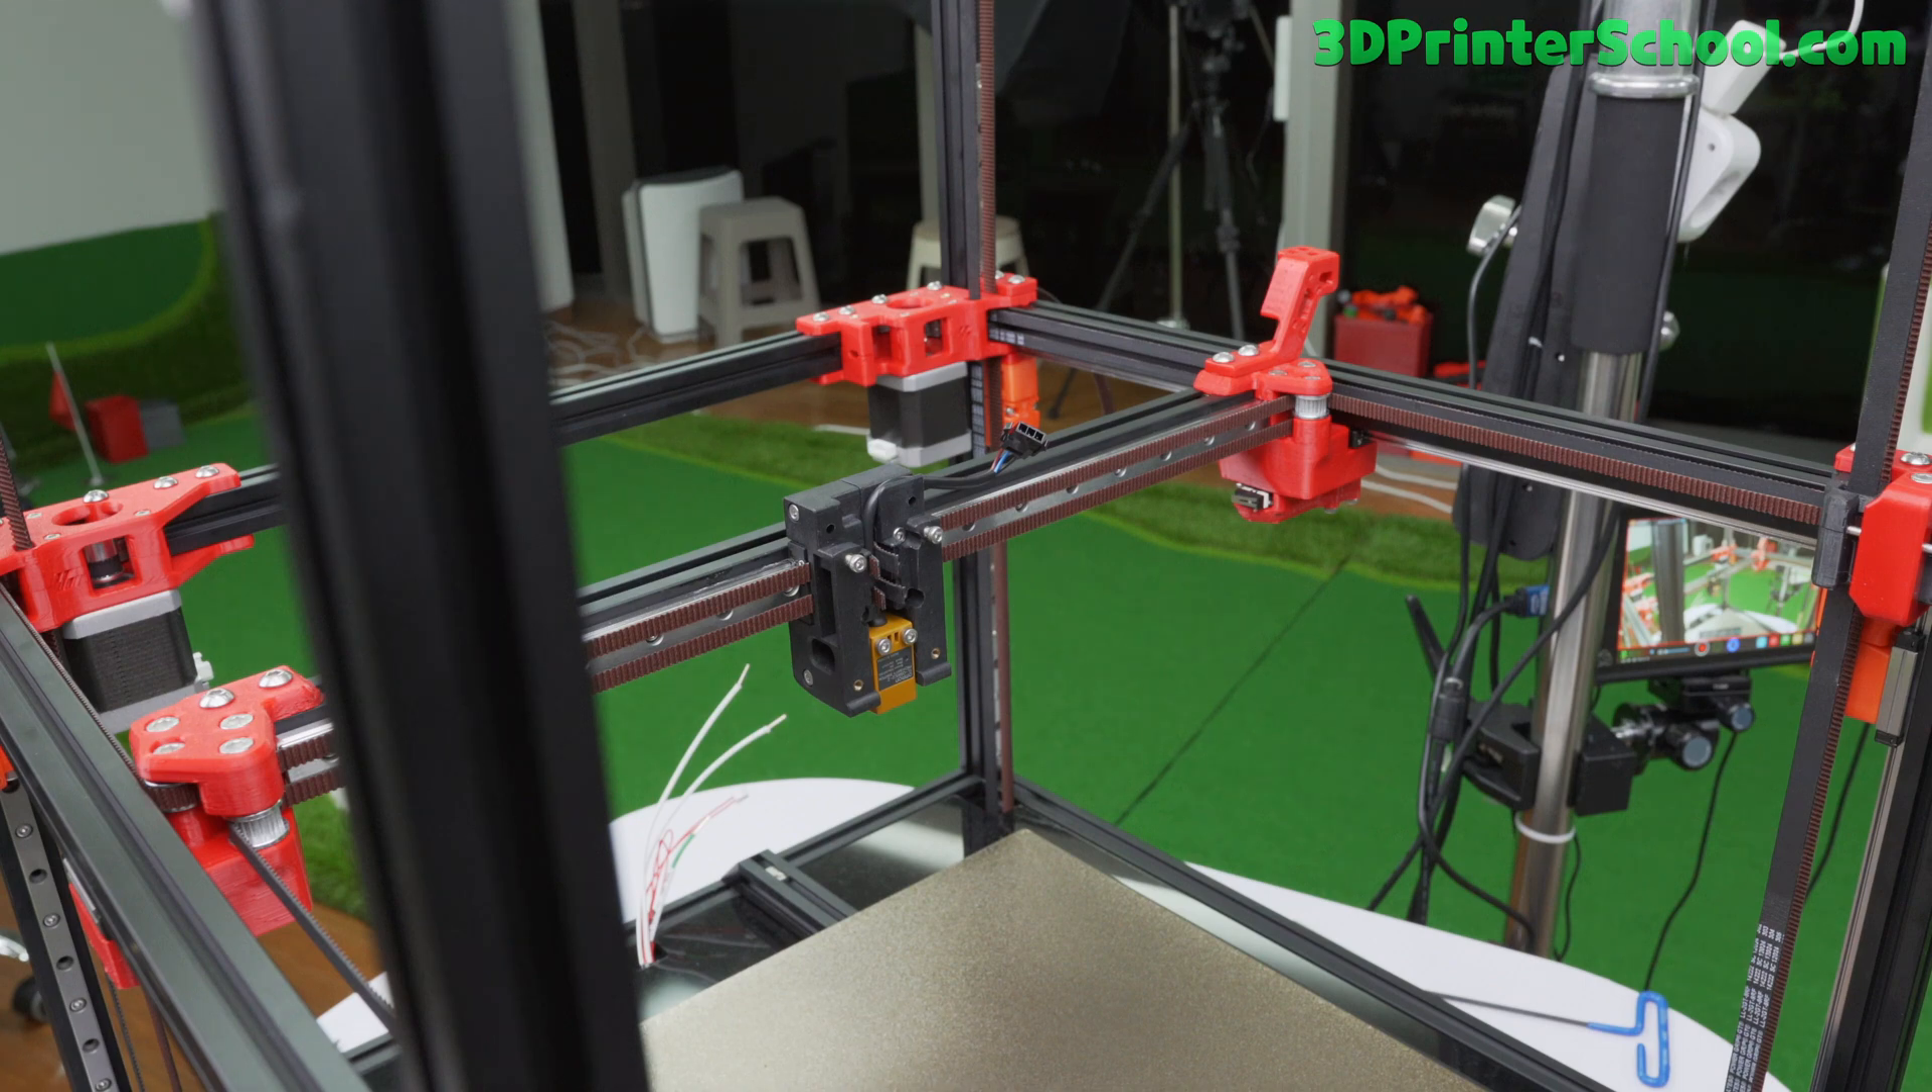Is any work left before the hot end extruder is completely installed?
Yes.